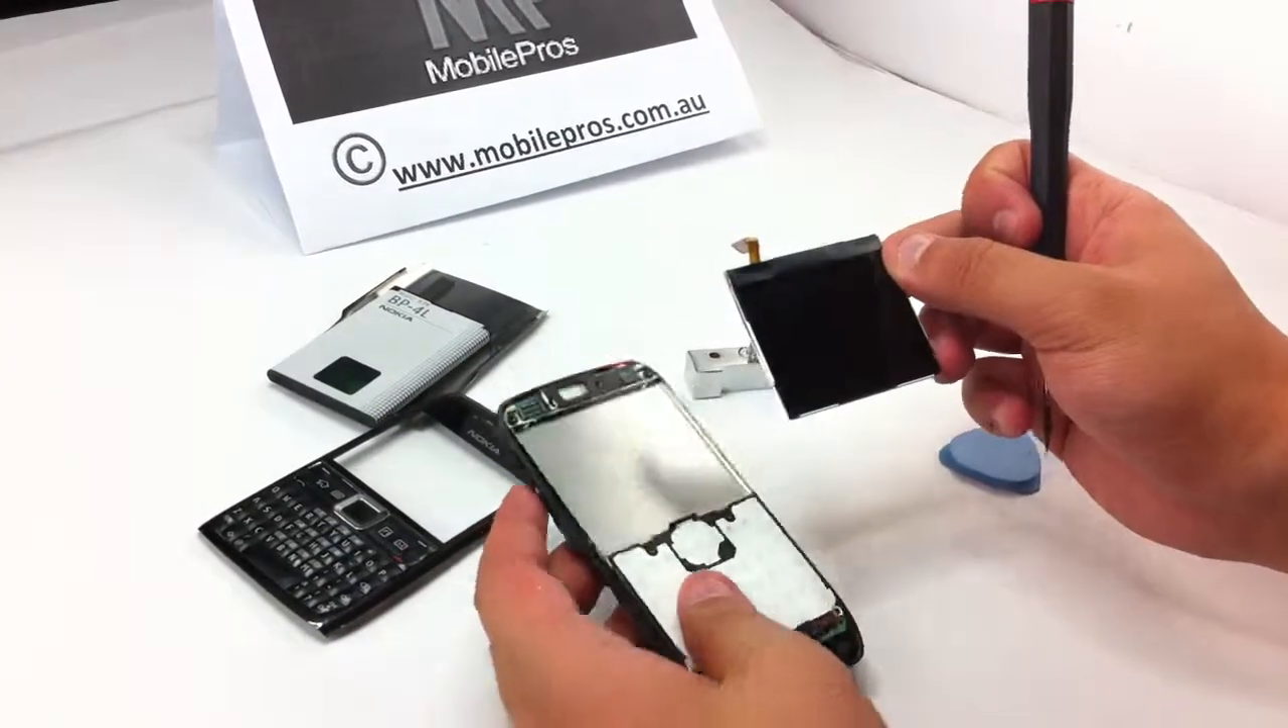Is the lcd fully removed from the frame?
Yes.